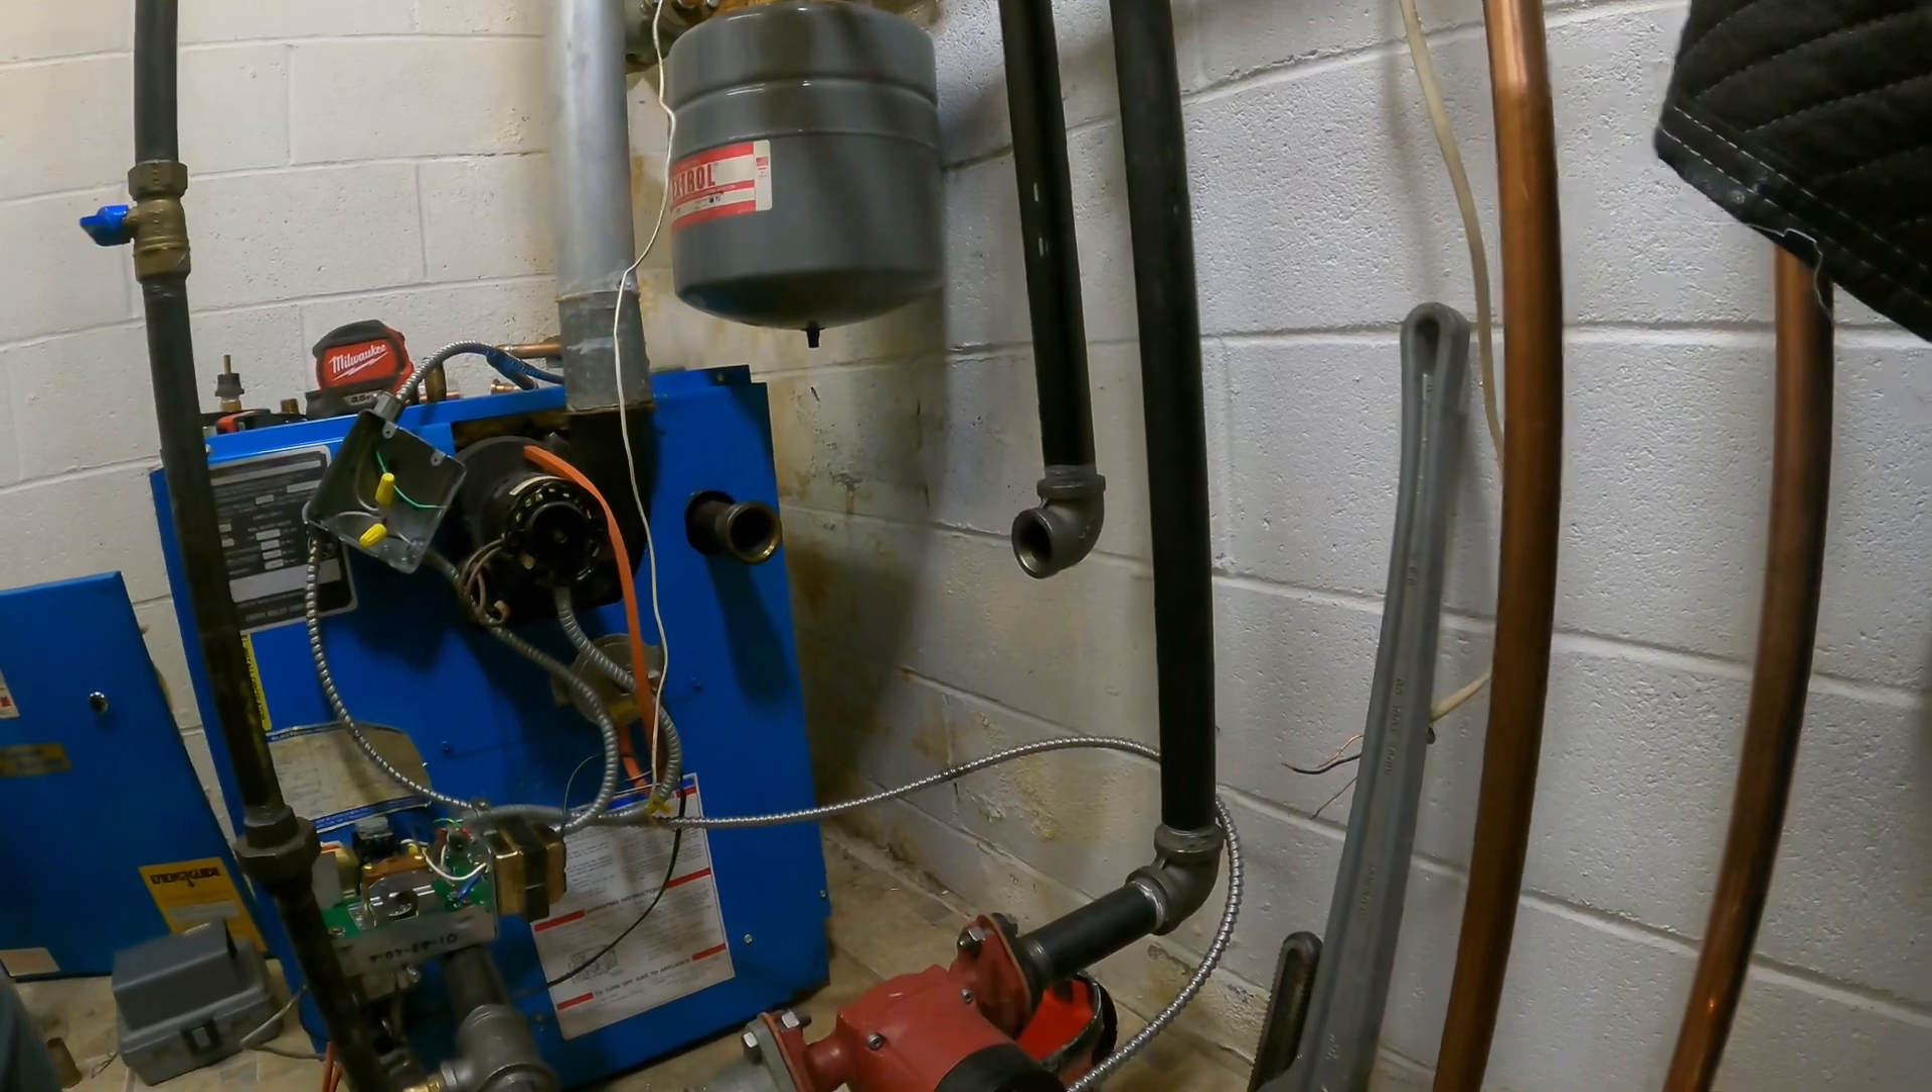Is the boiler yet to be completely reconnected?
Yes.